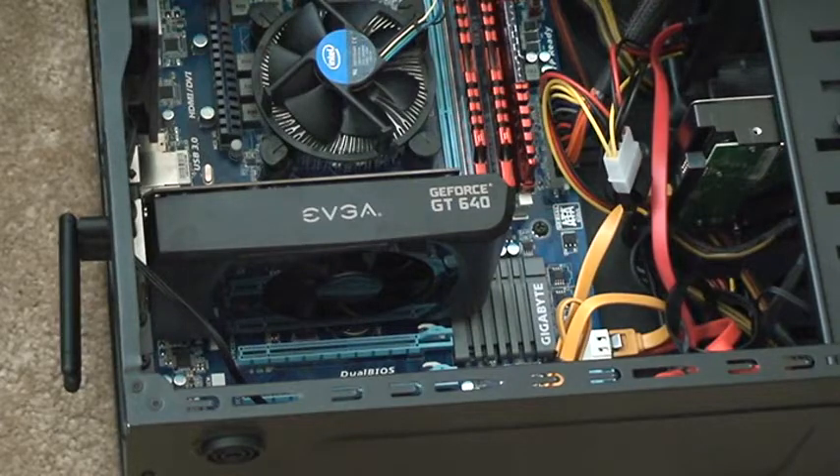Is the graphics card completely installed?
Yes.